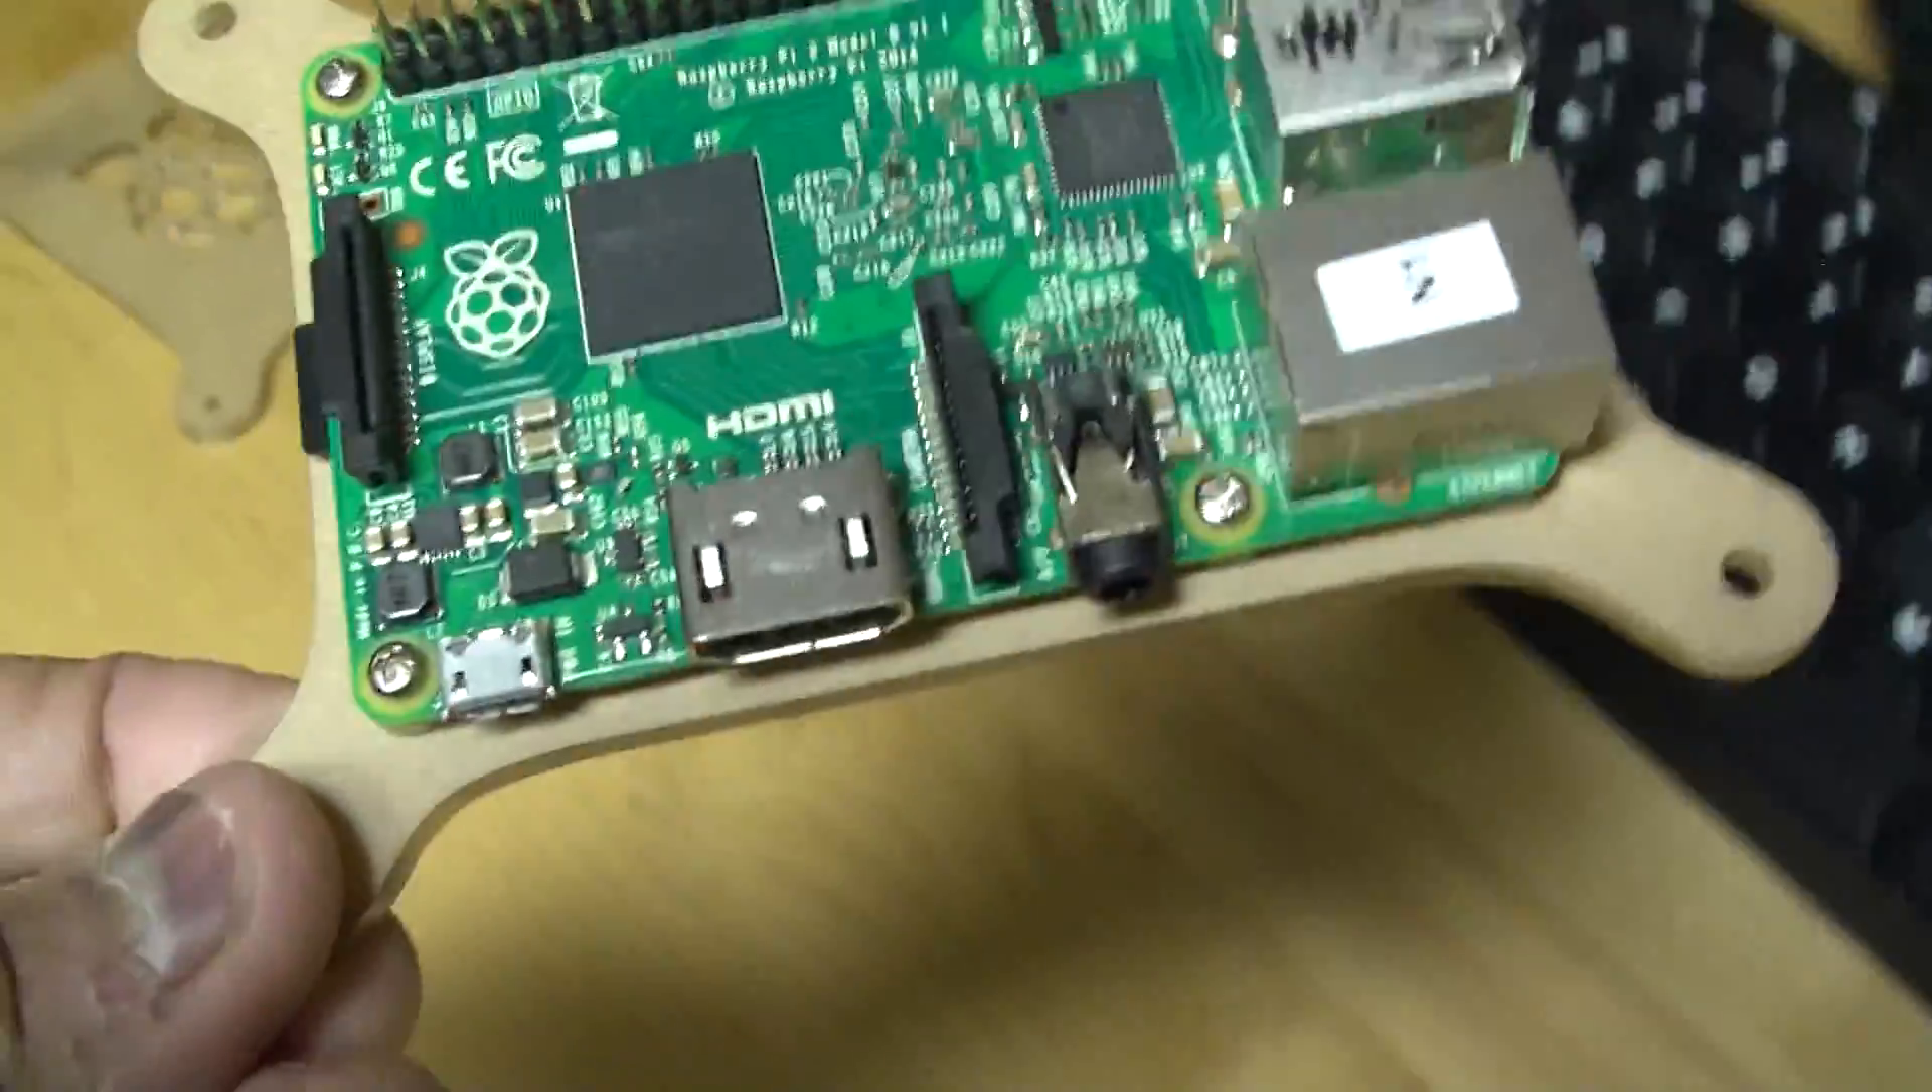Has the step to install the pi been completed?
Yes.